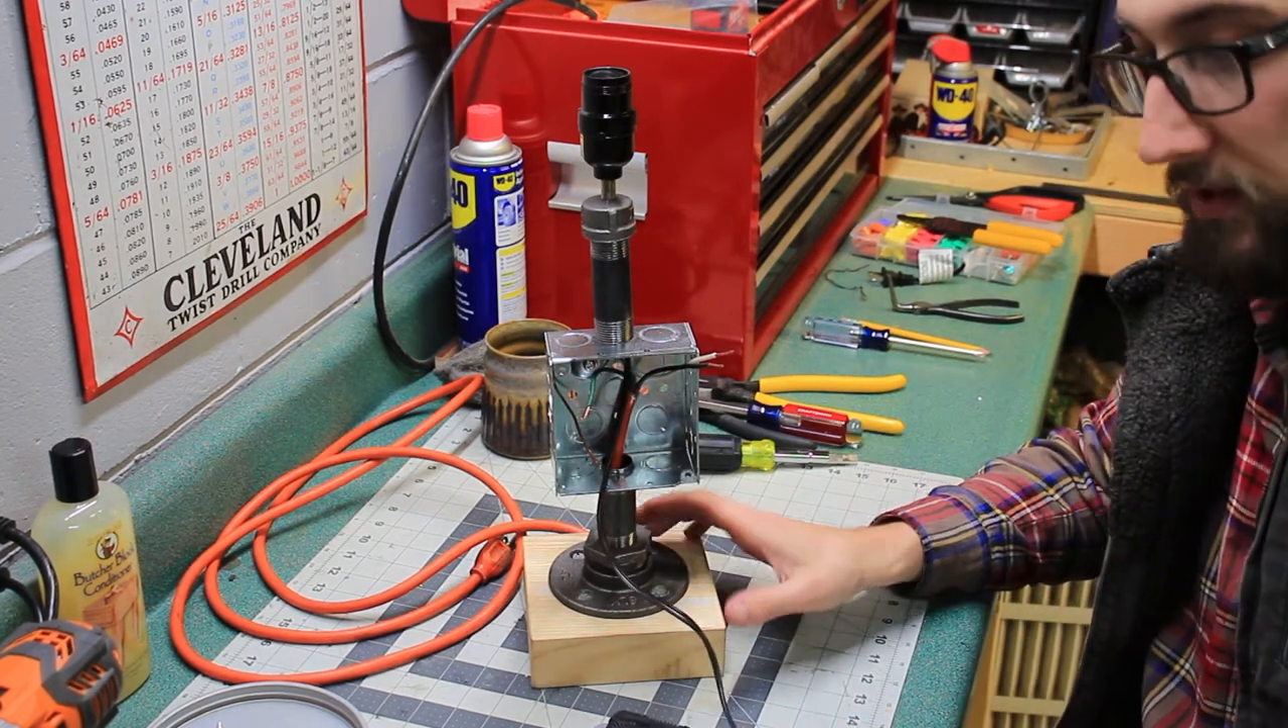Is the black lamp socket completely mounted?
Yes.